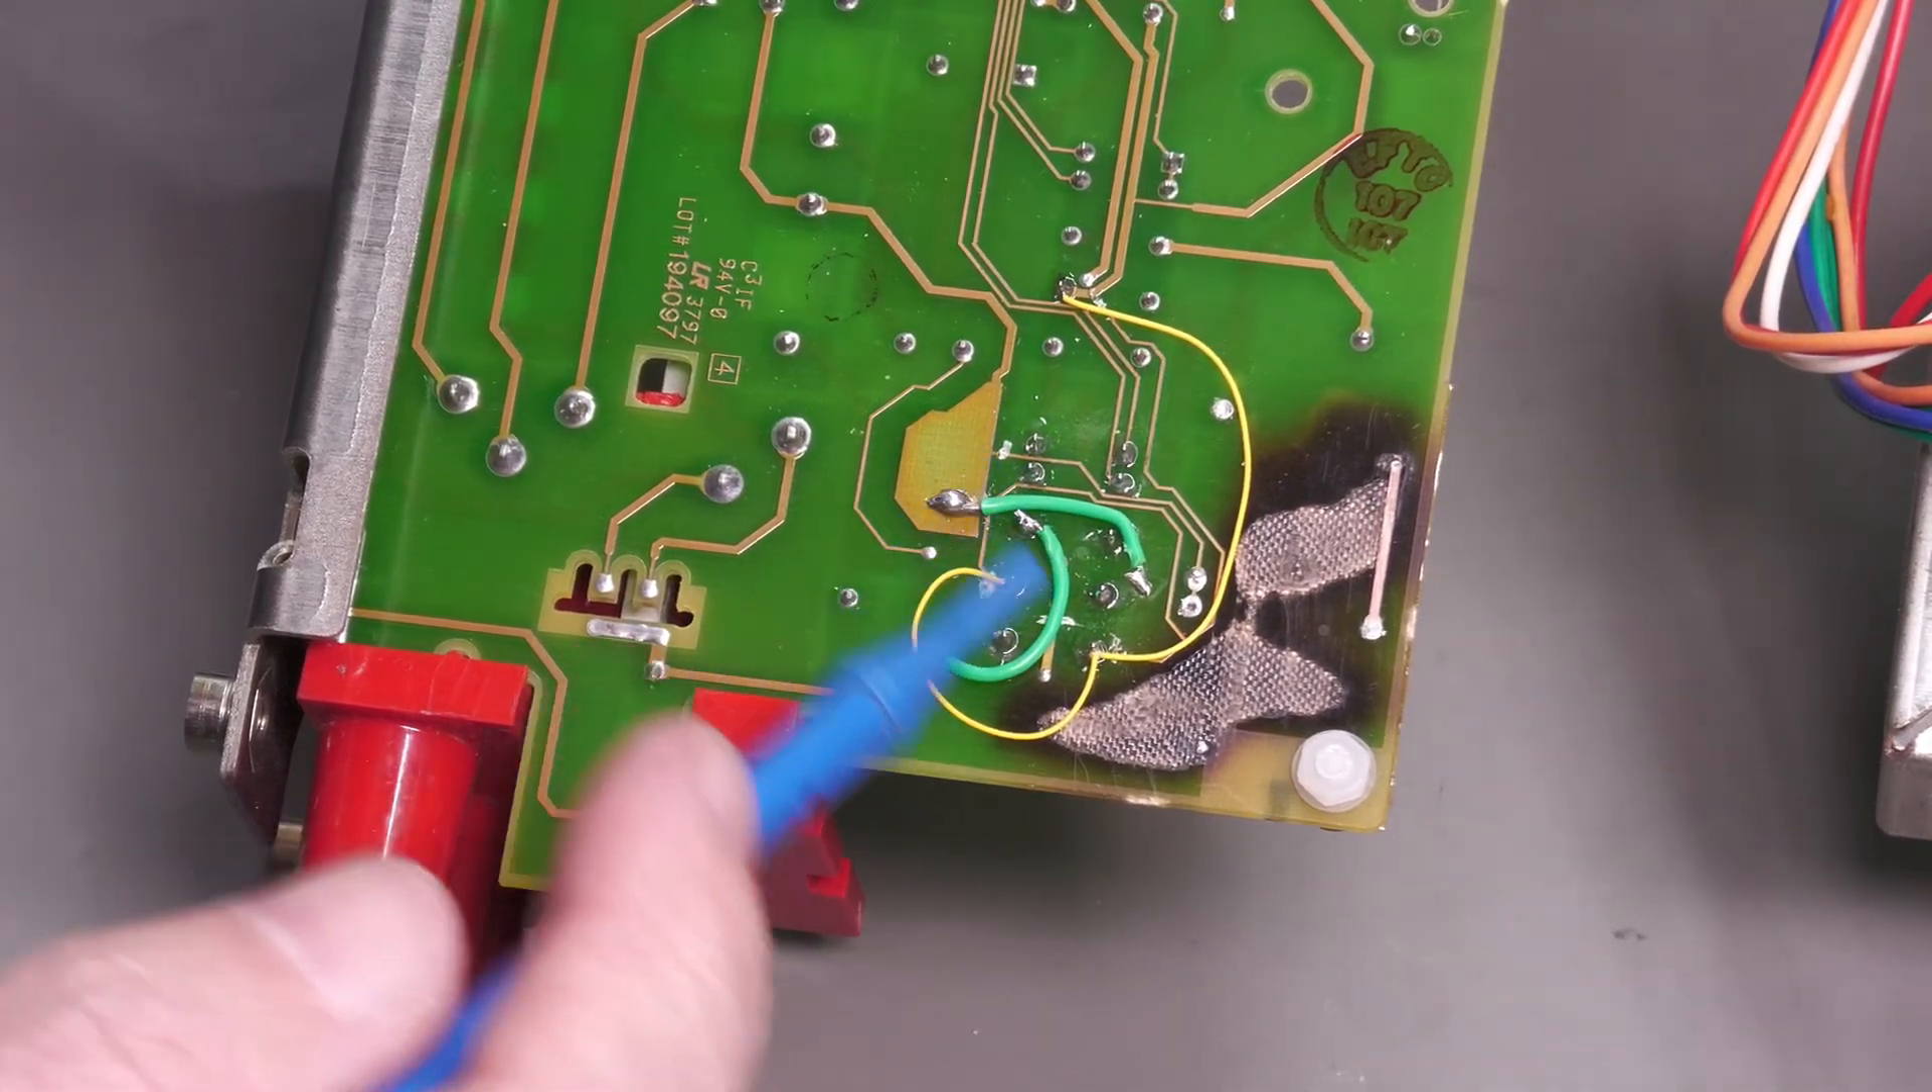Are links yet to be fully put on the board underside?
No.